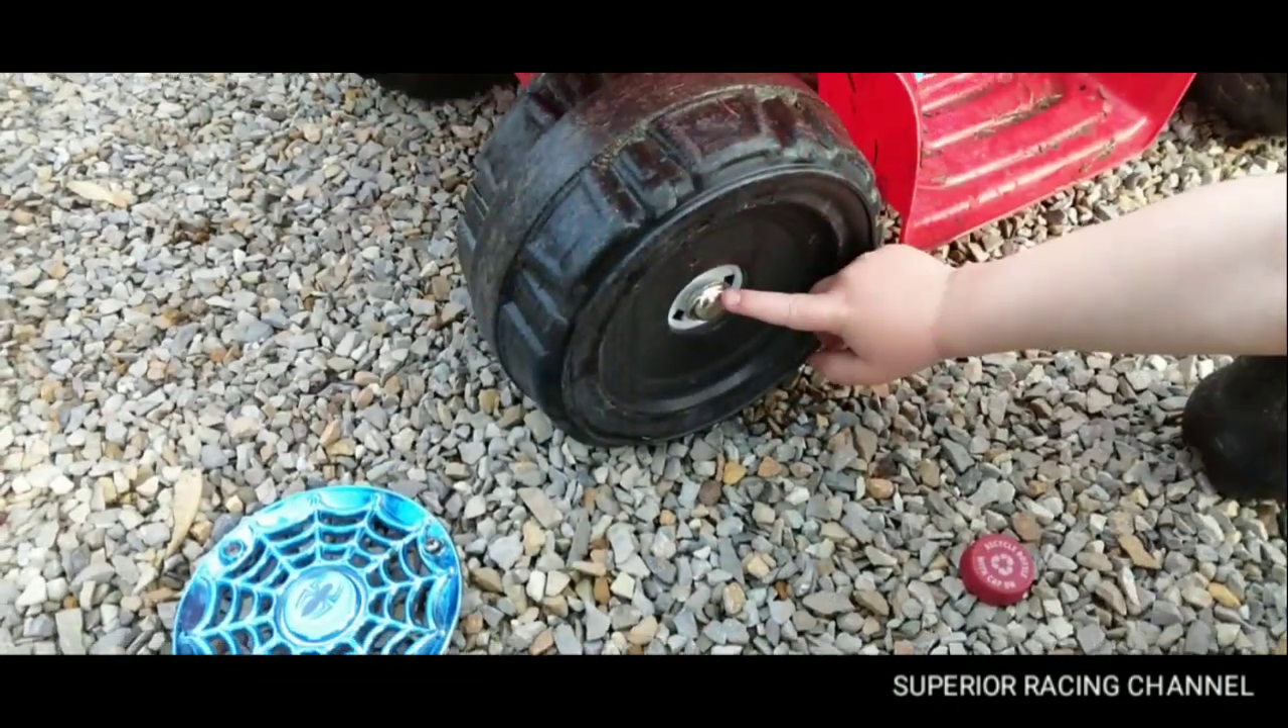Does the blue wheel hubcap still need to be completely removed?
No.